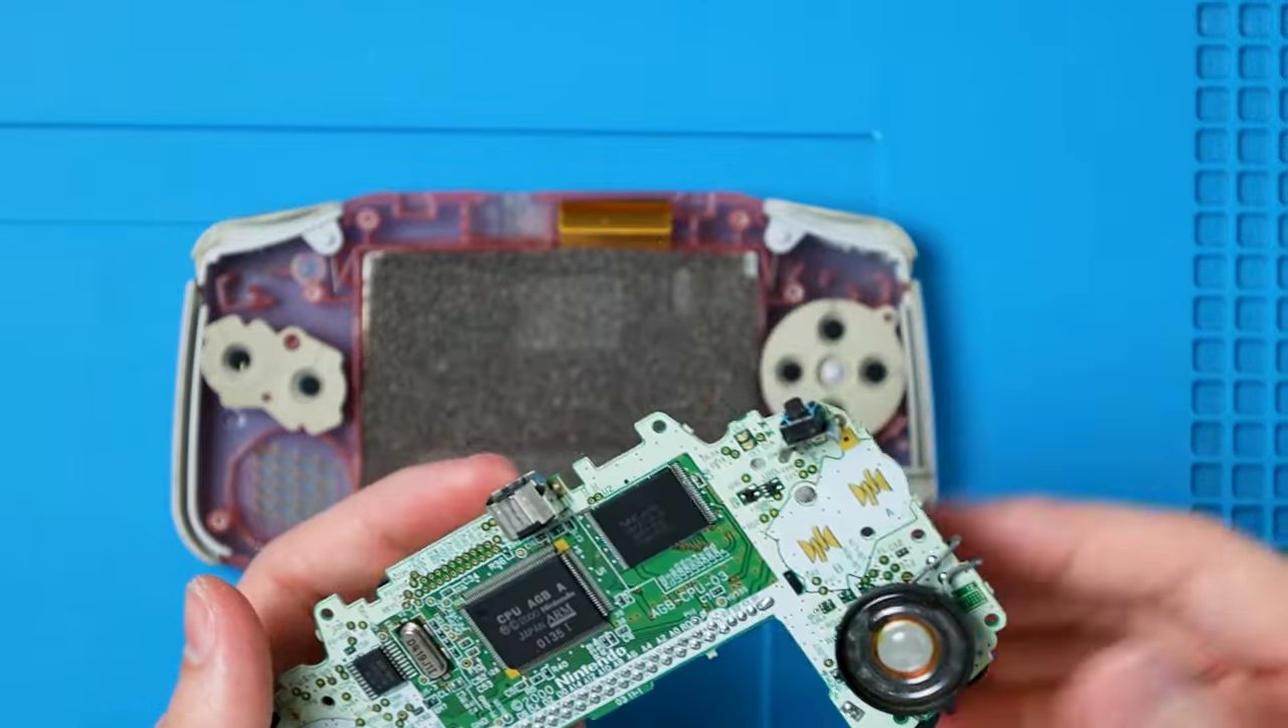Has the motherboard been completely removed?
Yes.